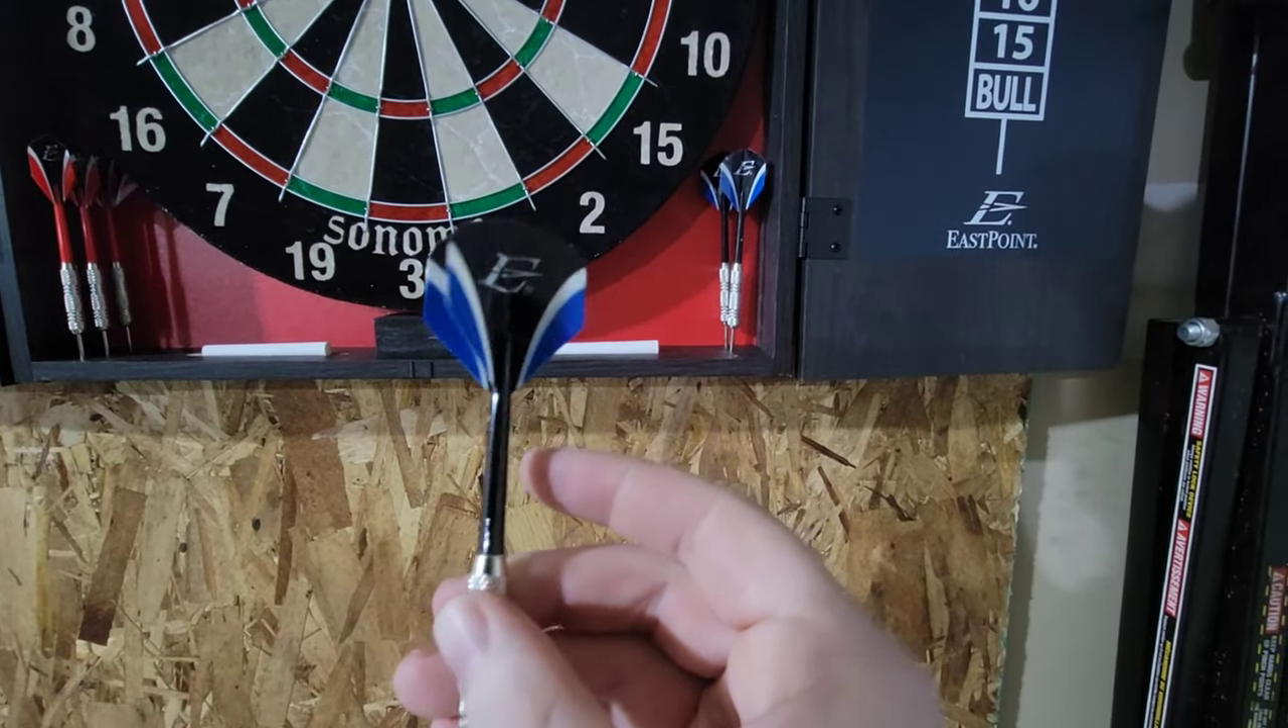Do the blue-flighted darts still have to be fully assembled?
No.